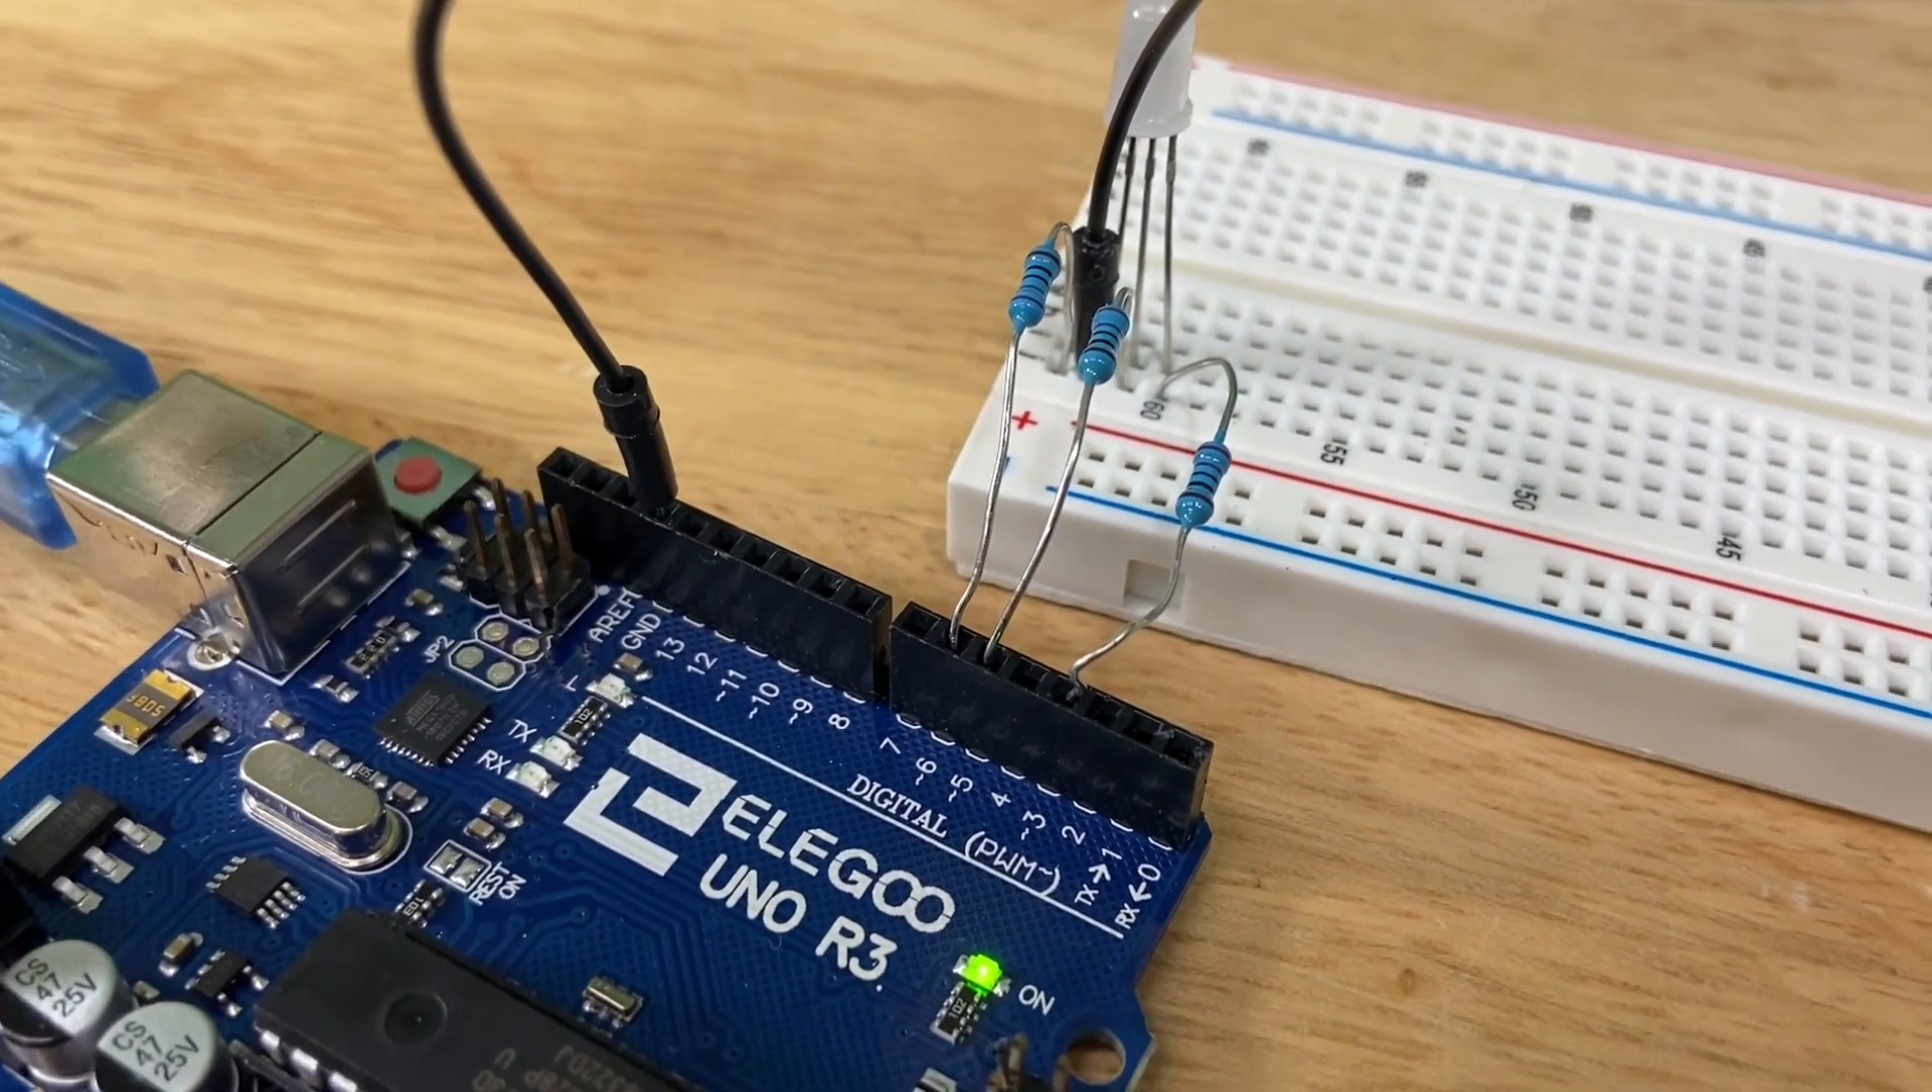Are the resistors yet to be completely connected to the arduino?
No.